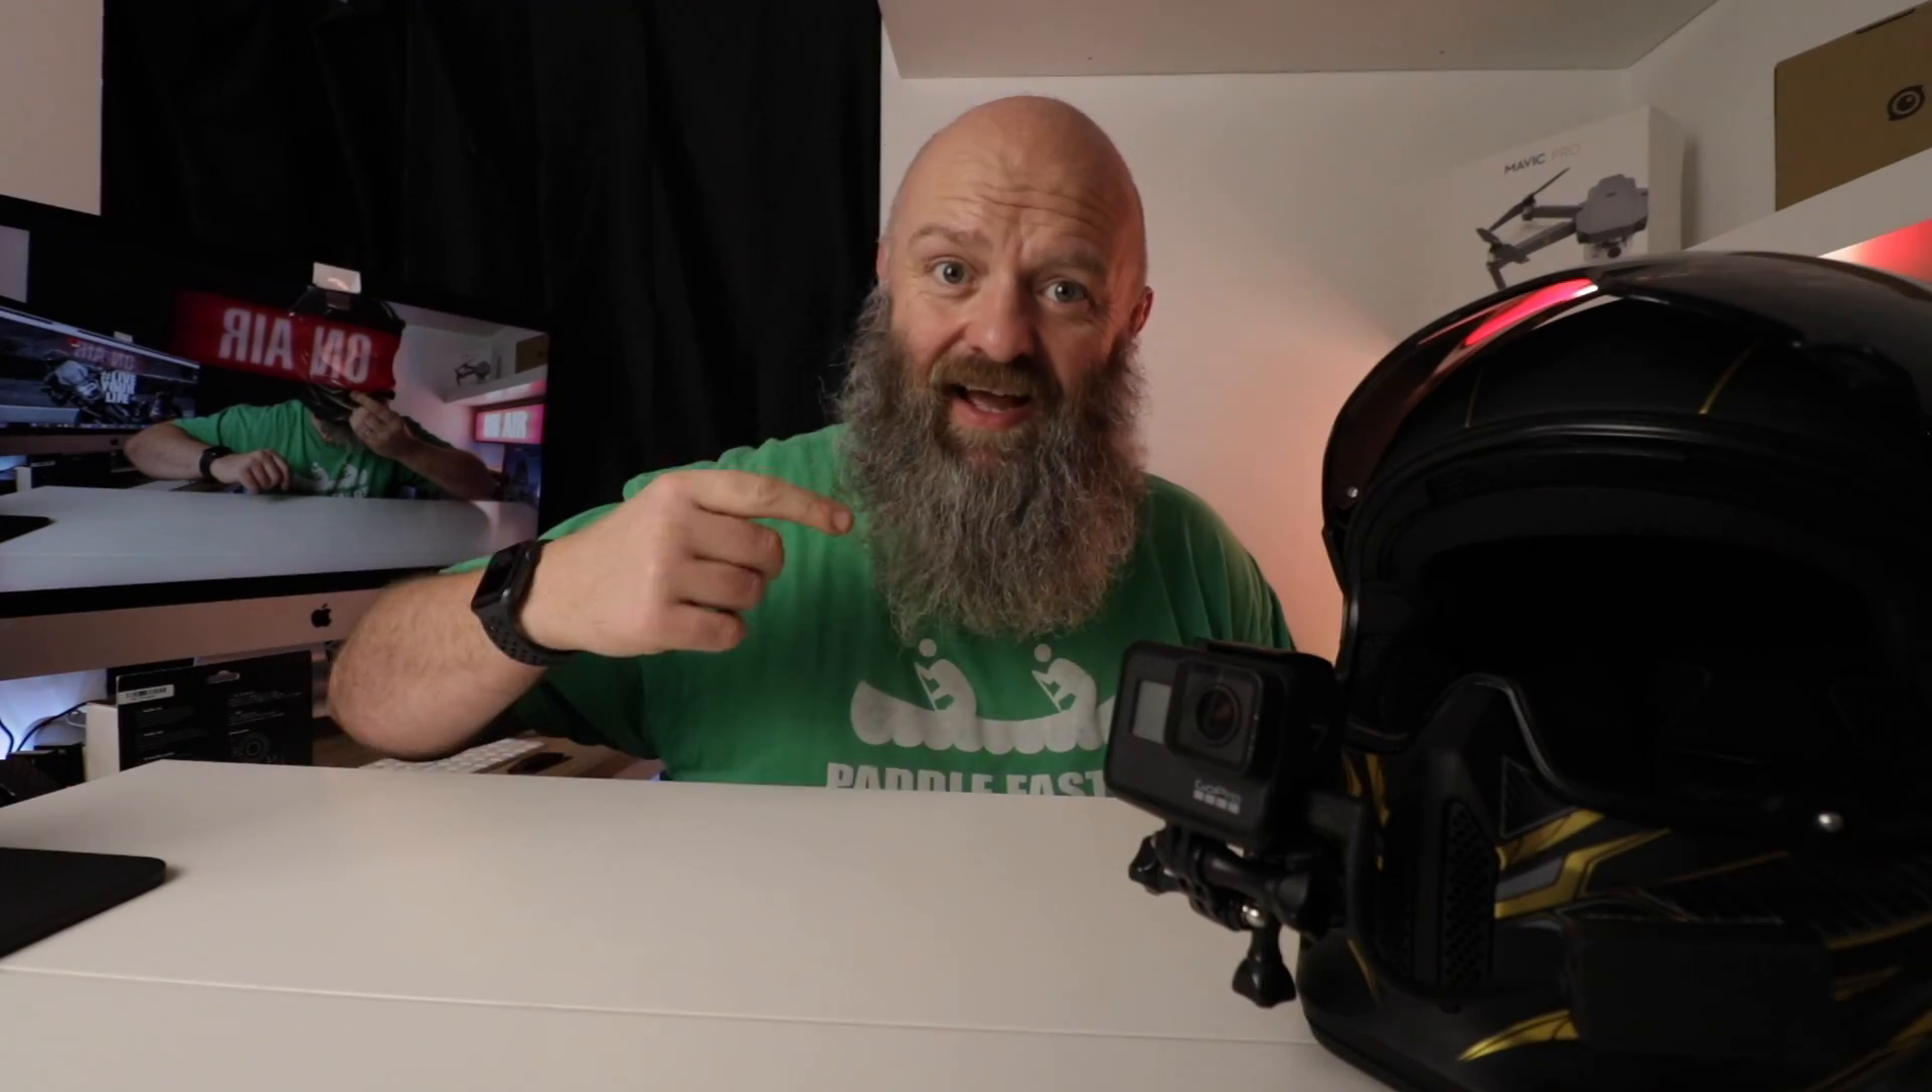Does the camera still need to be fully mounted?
No.